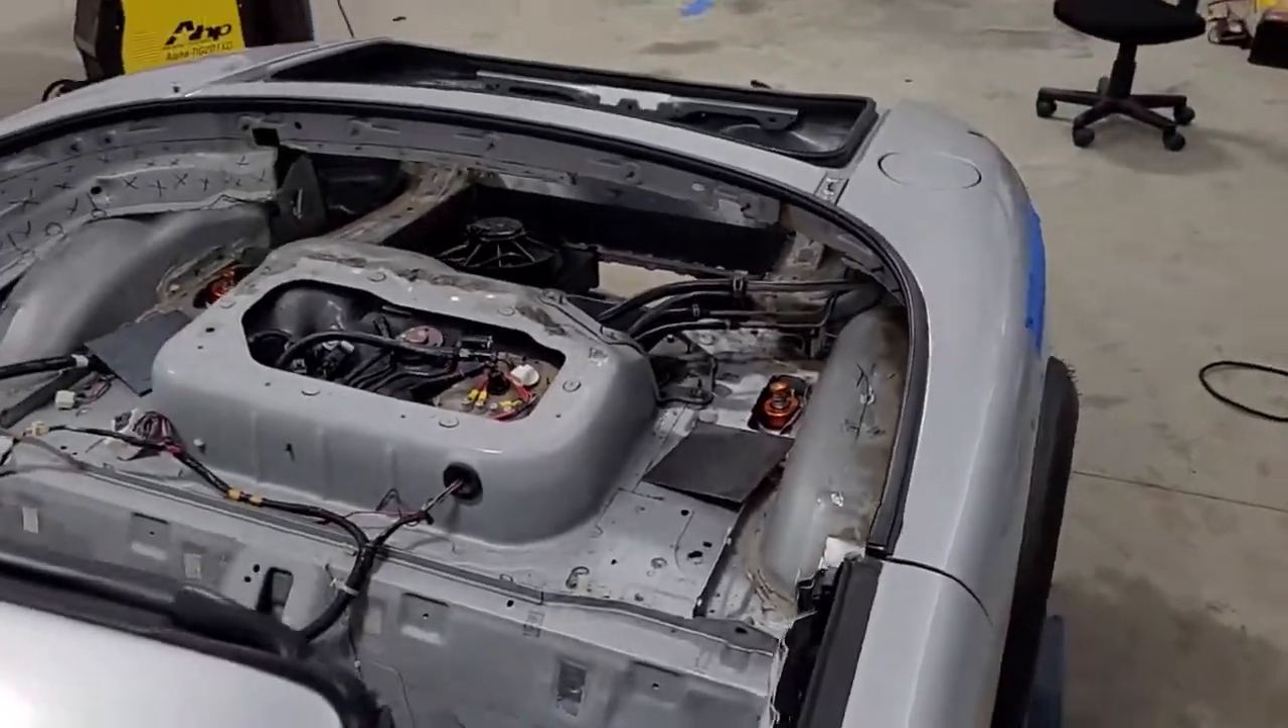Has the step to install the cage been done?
No.